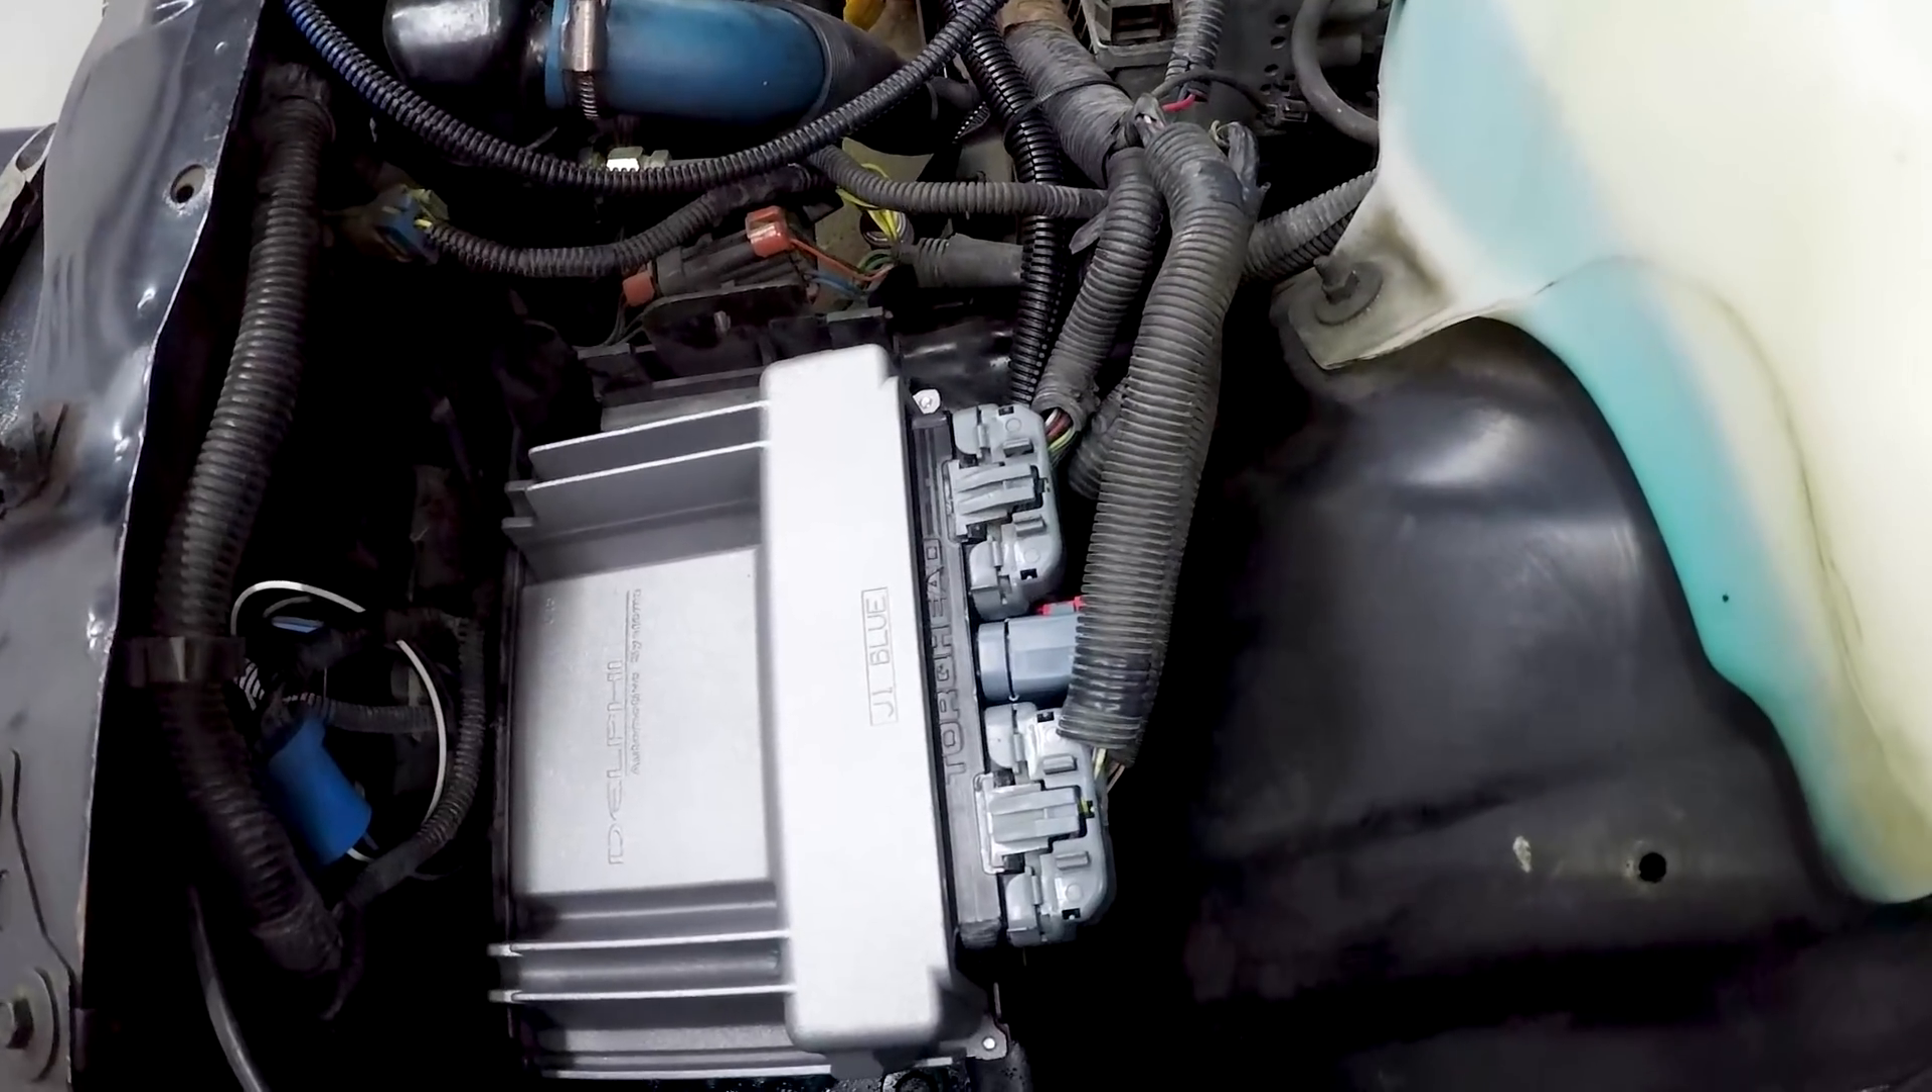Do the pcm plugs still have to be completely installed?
No.